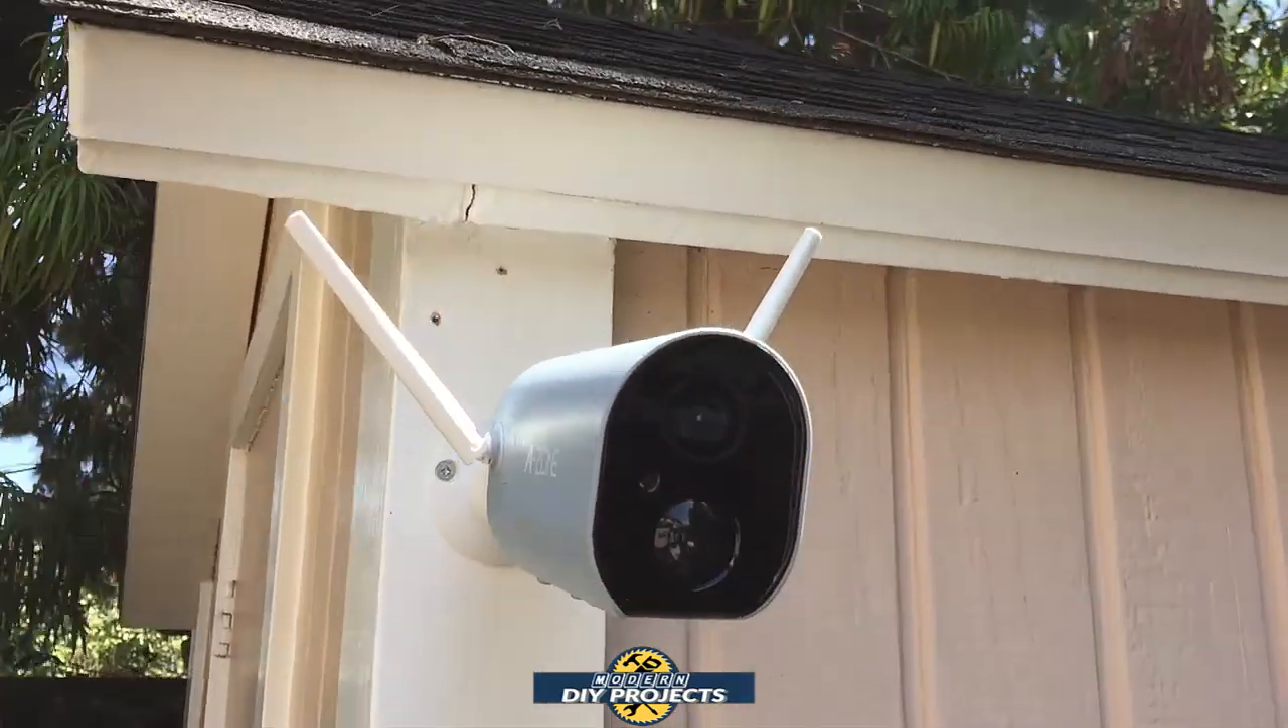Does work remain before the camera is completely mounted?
No.